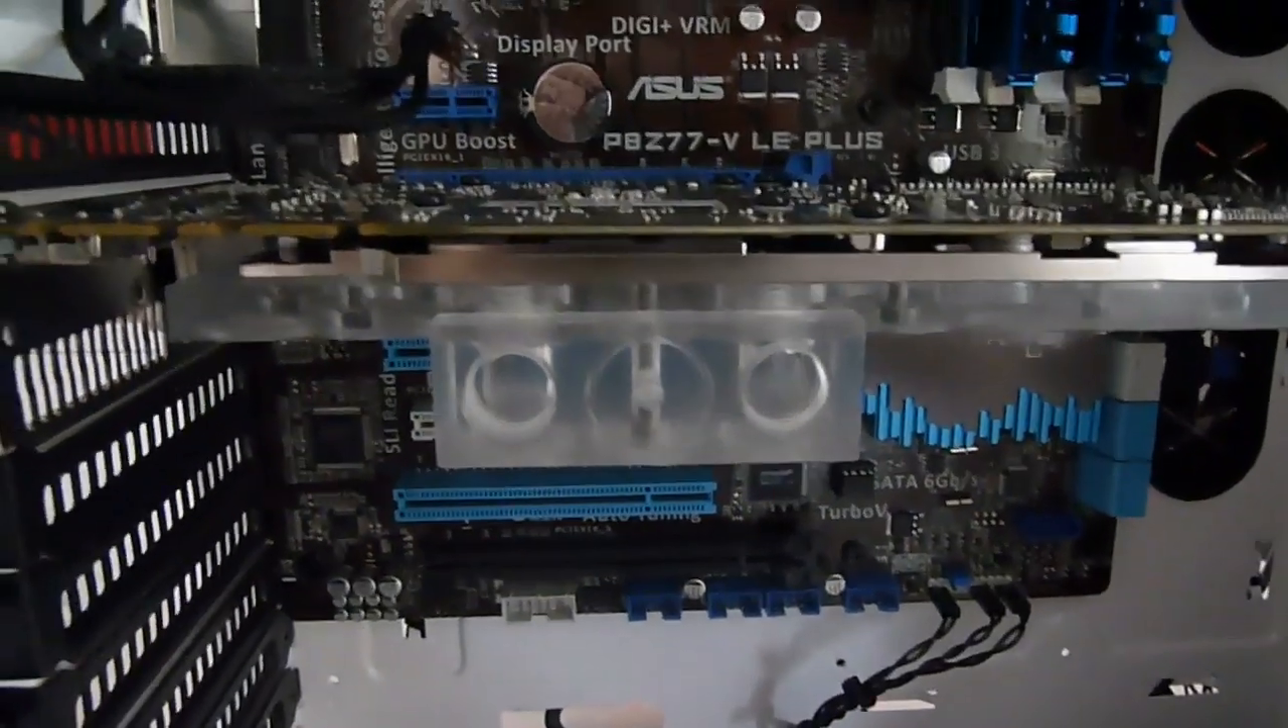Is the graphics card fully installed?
Yes.